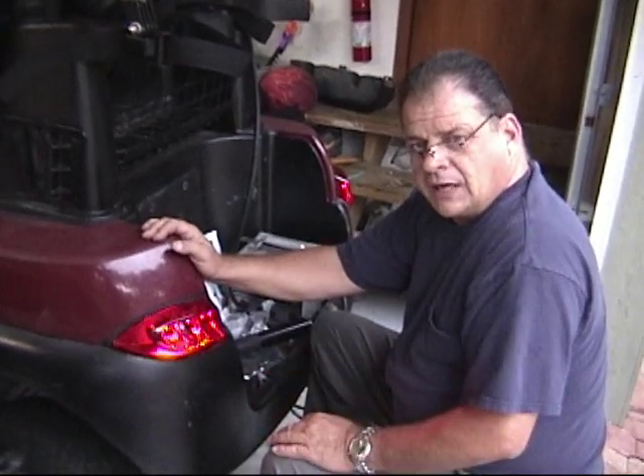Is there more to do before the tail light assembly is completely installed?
No.